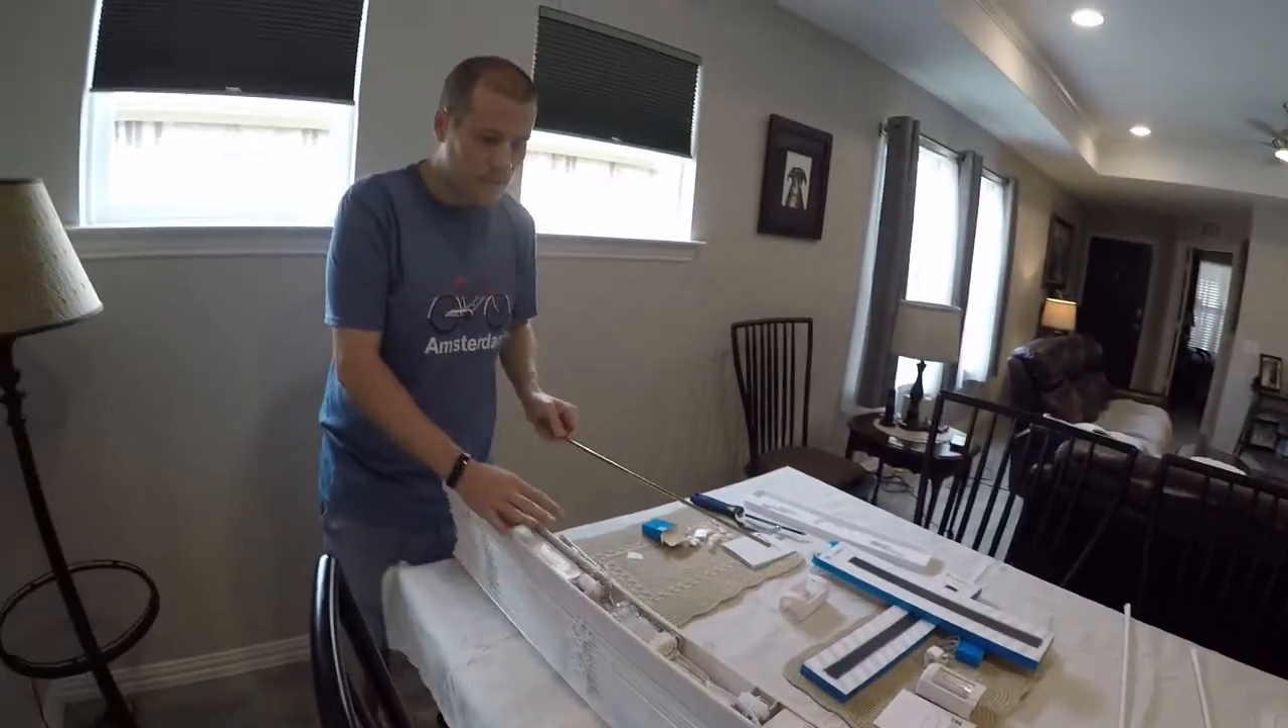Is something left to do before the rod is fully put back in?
Yes.